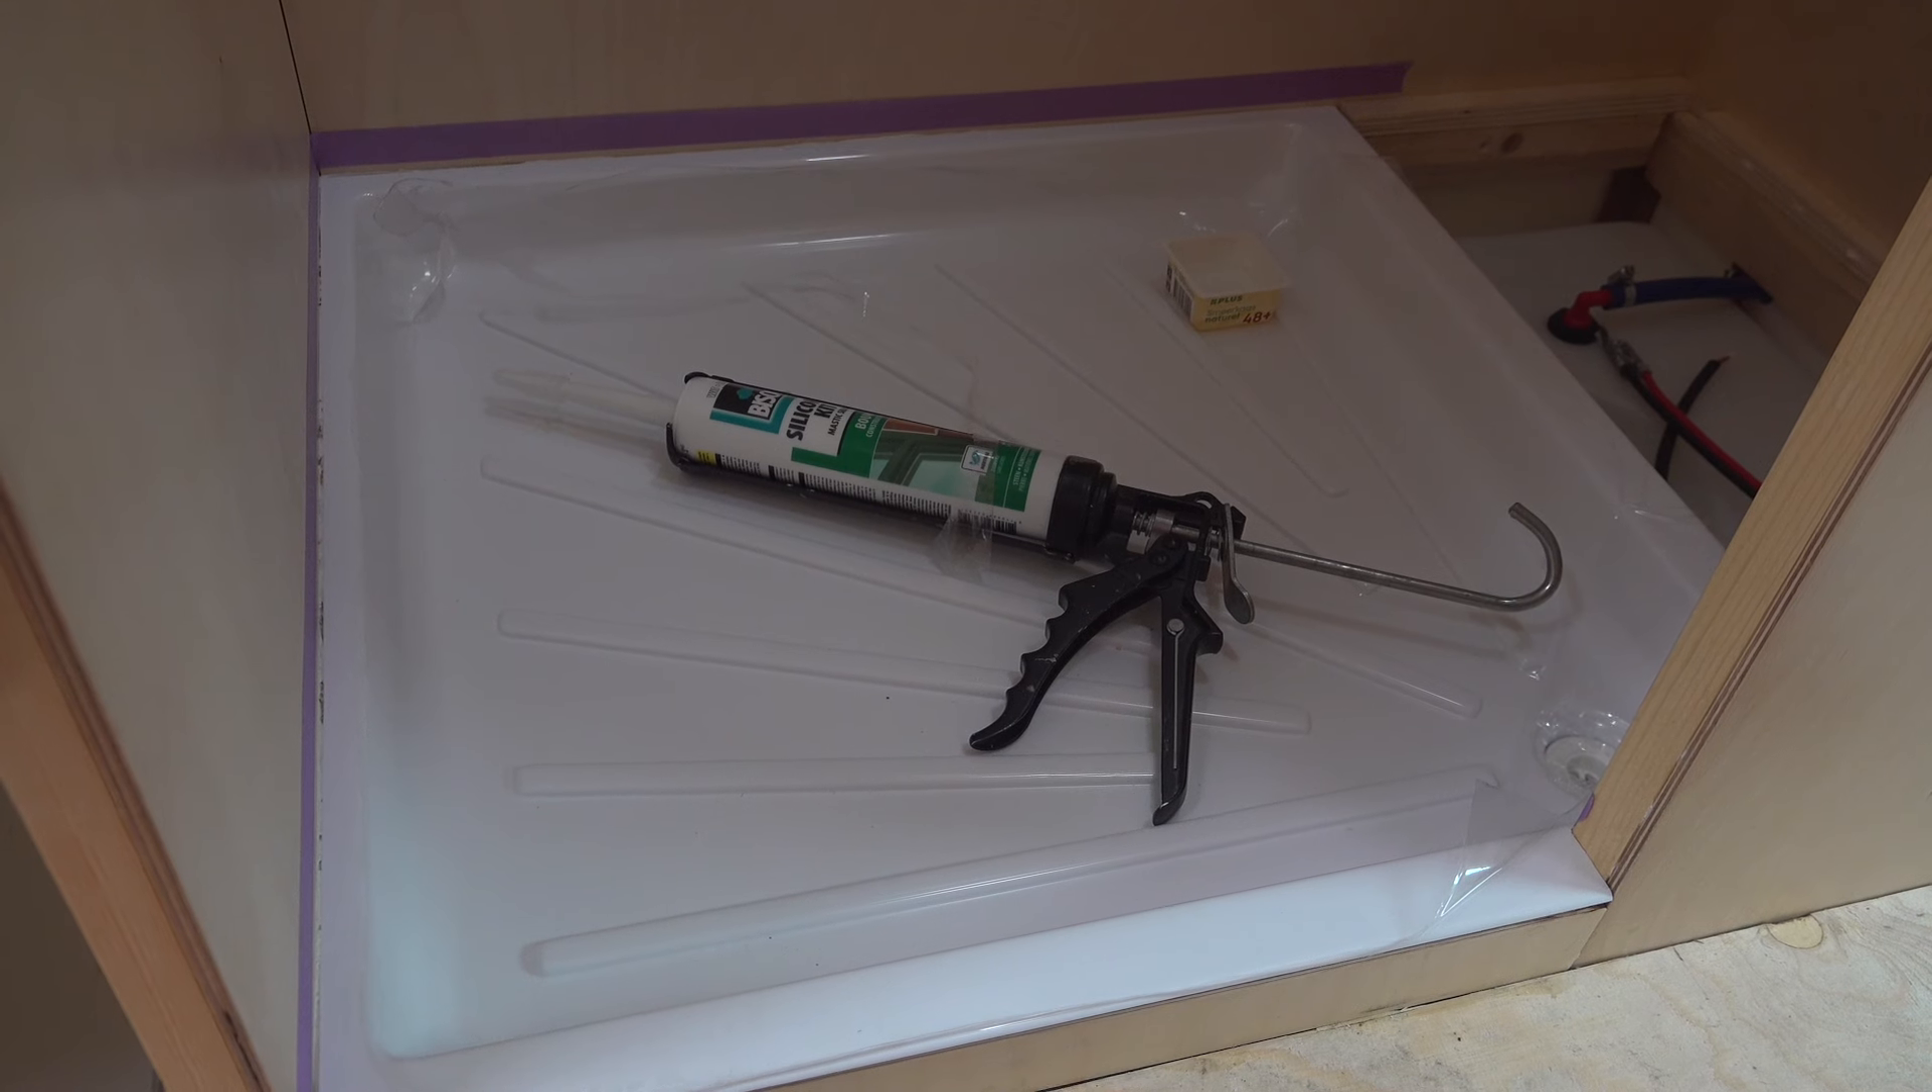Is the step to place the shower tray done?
Yes.